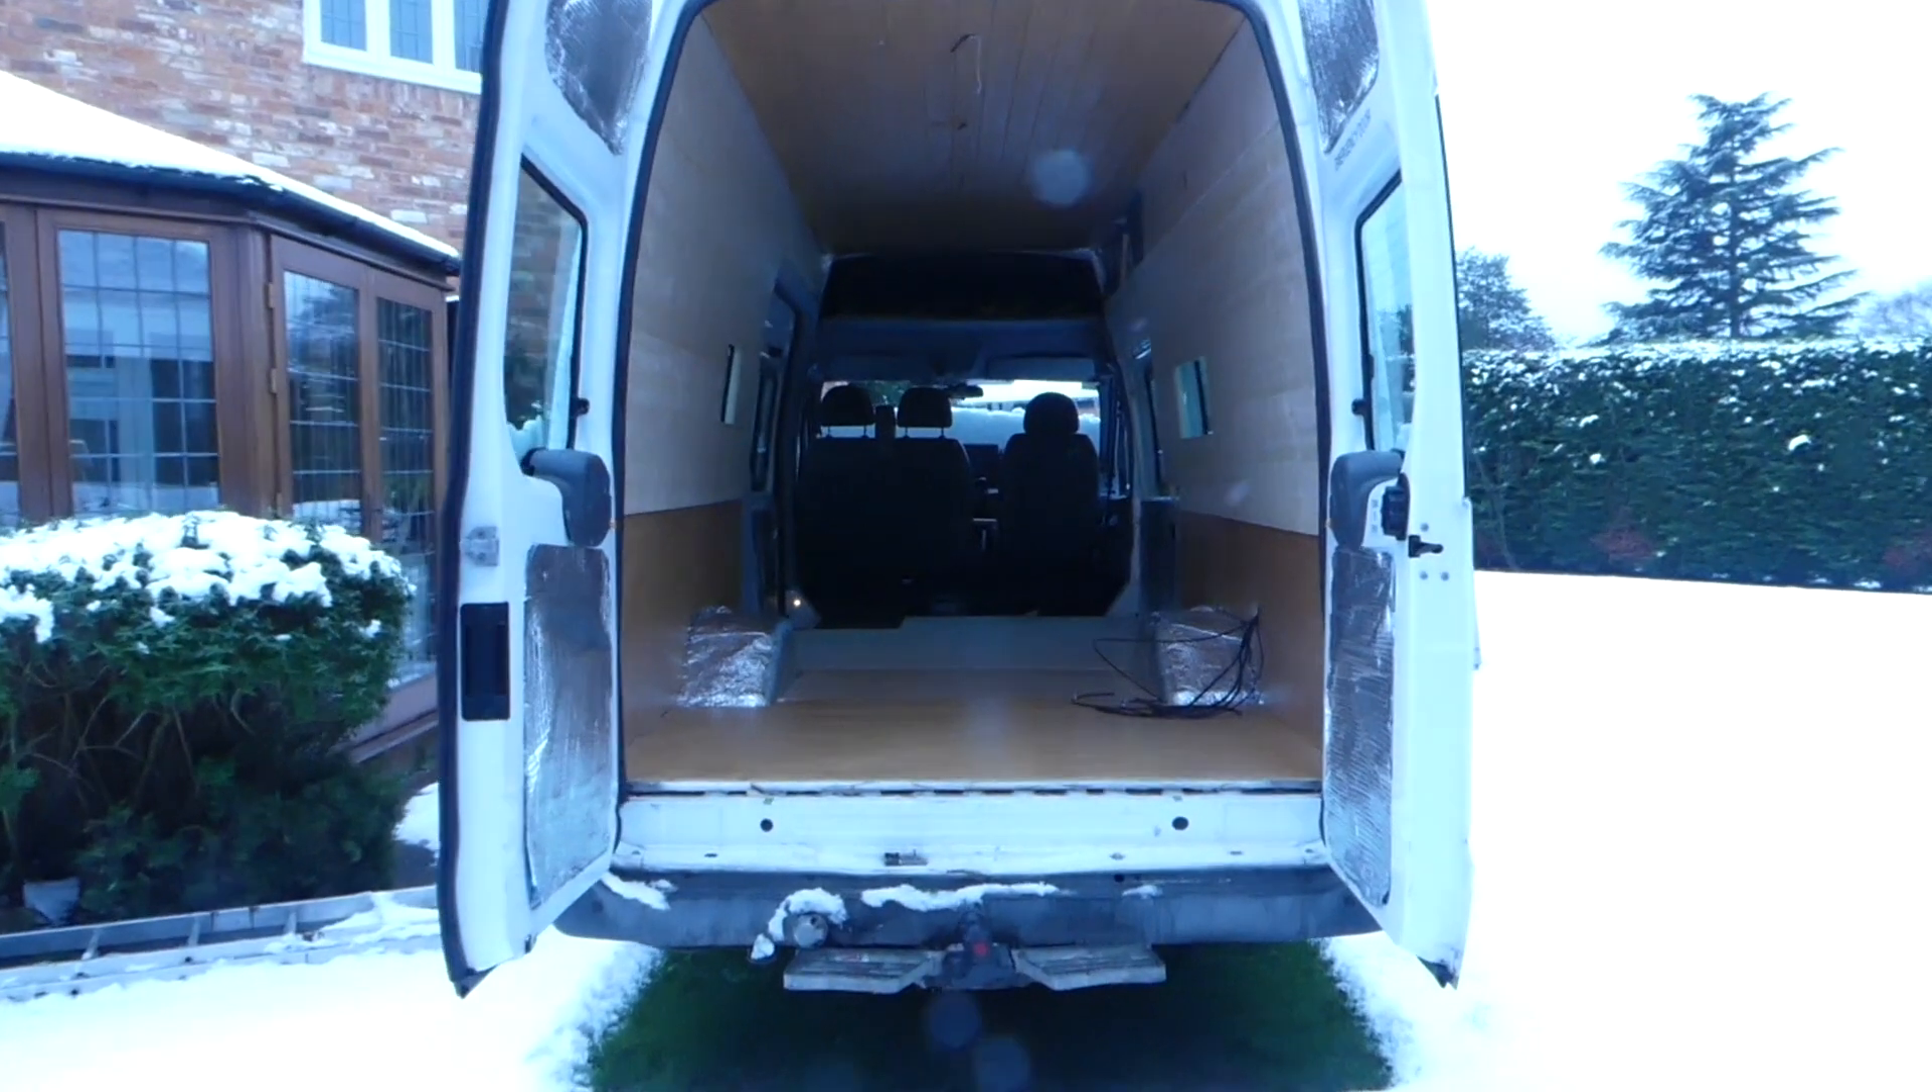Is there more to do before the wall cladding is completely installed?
No.